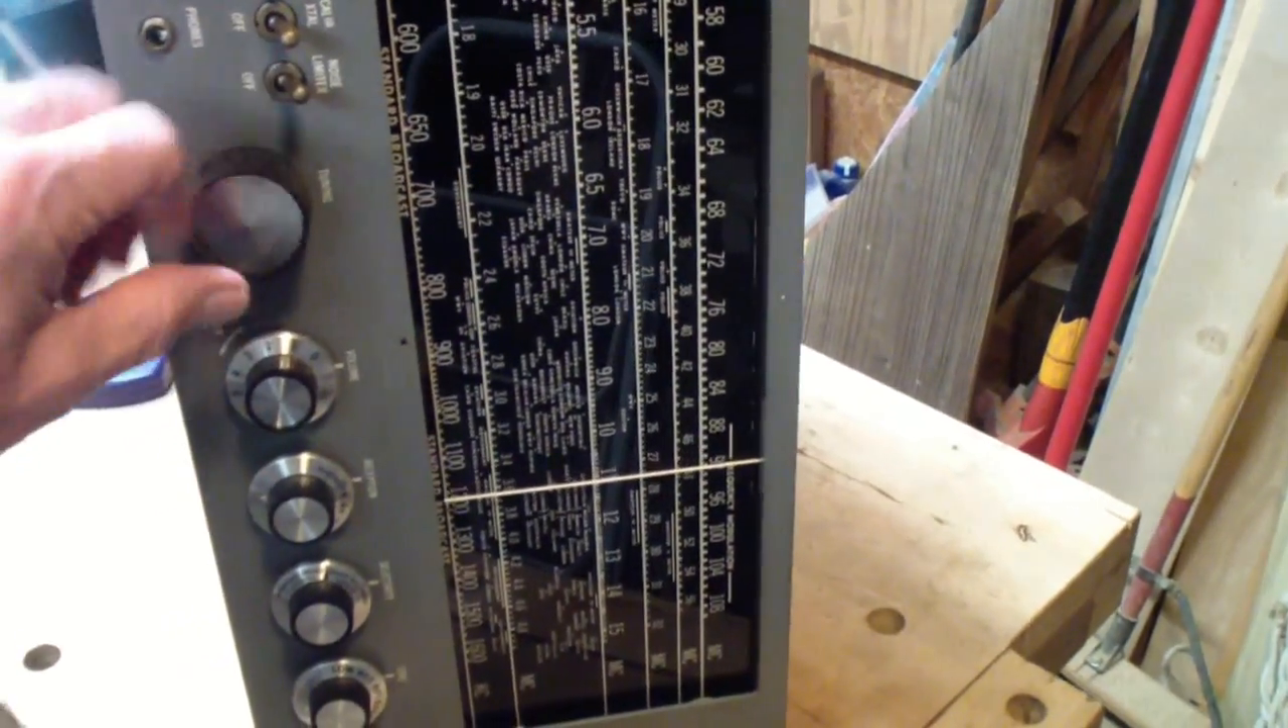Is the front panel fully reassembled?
Yes.